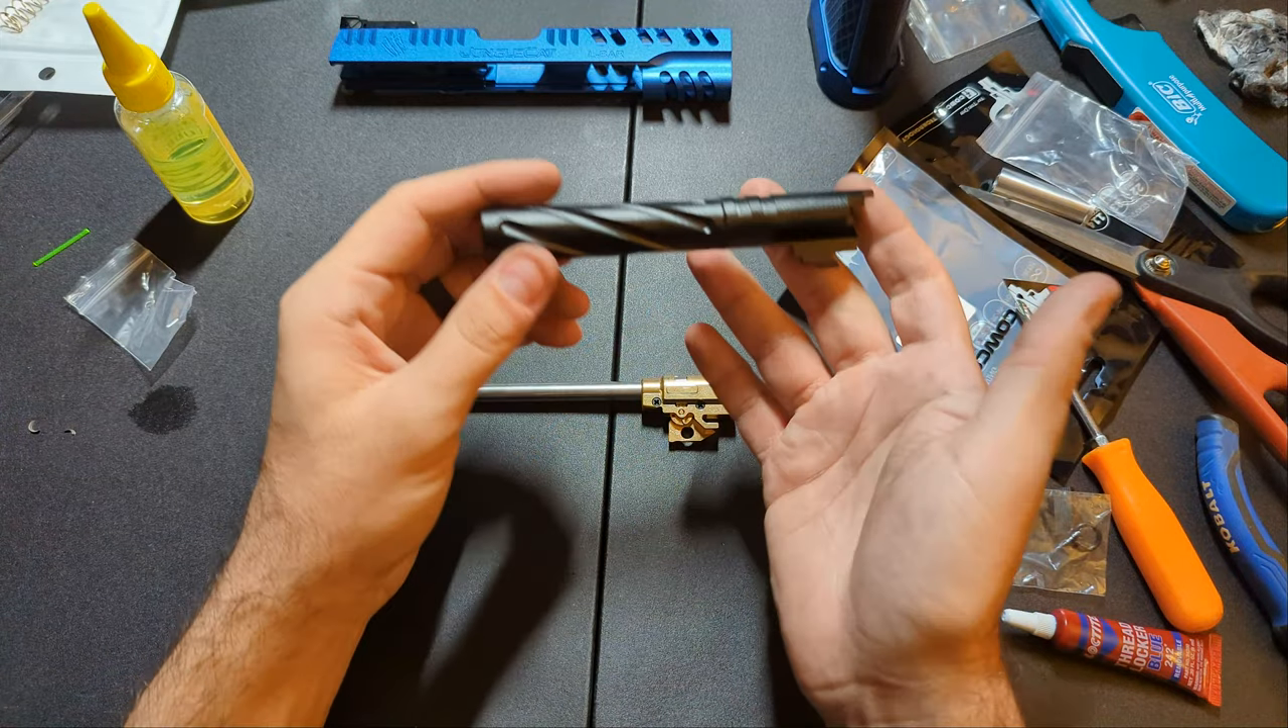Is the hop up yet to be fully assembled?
No.